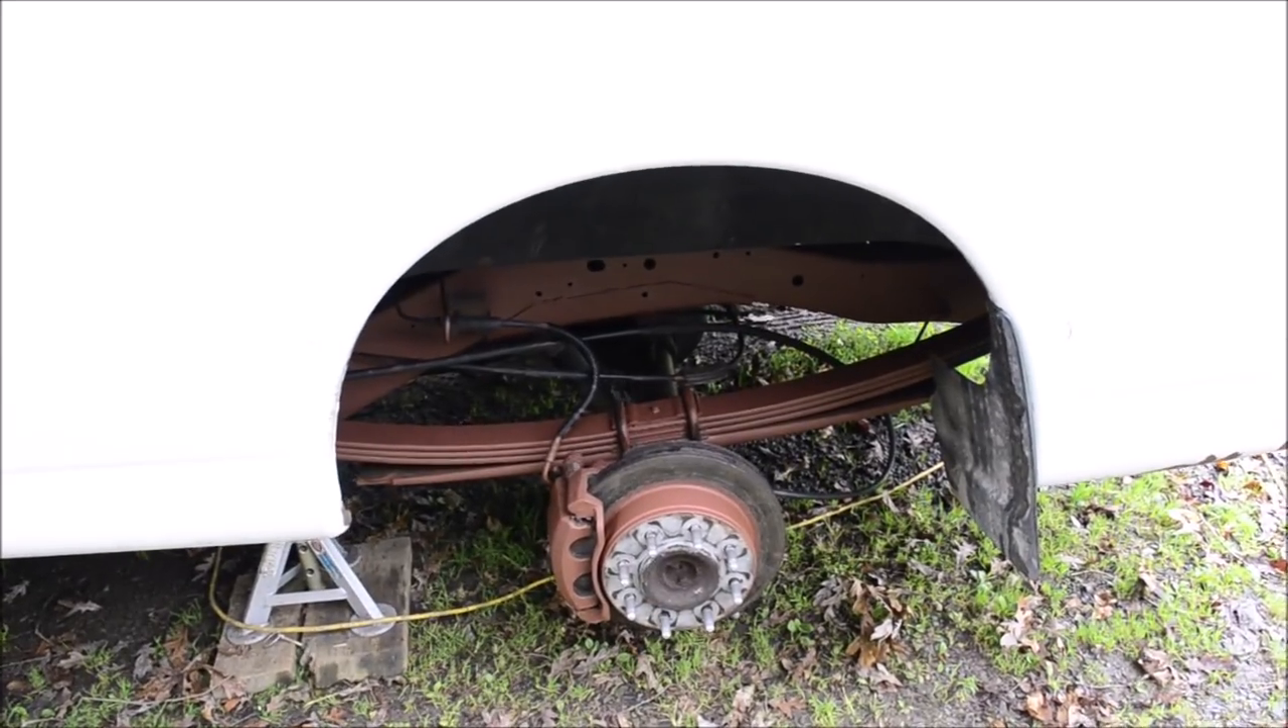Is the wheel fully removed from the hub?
Yes.